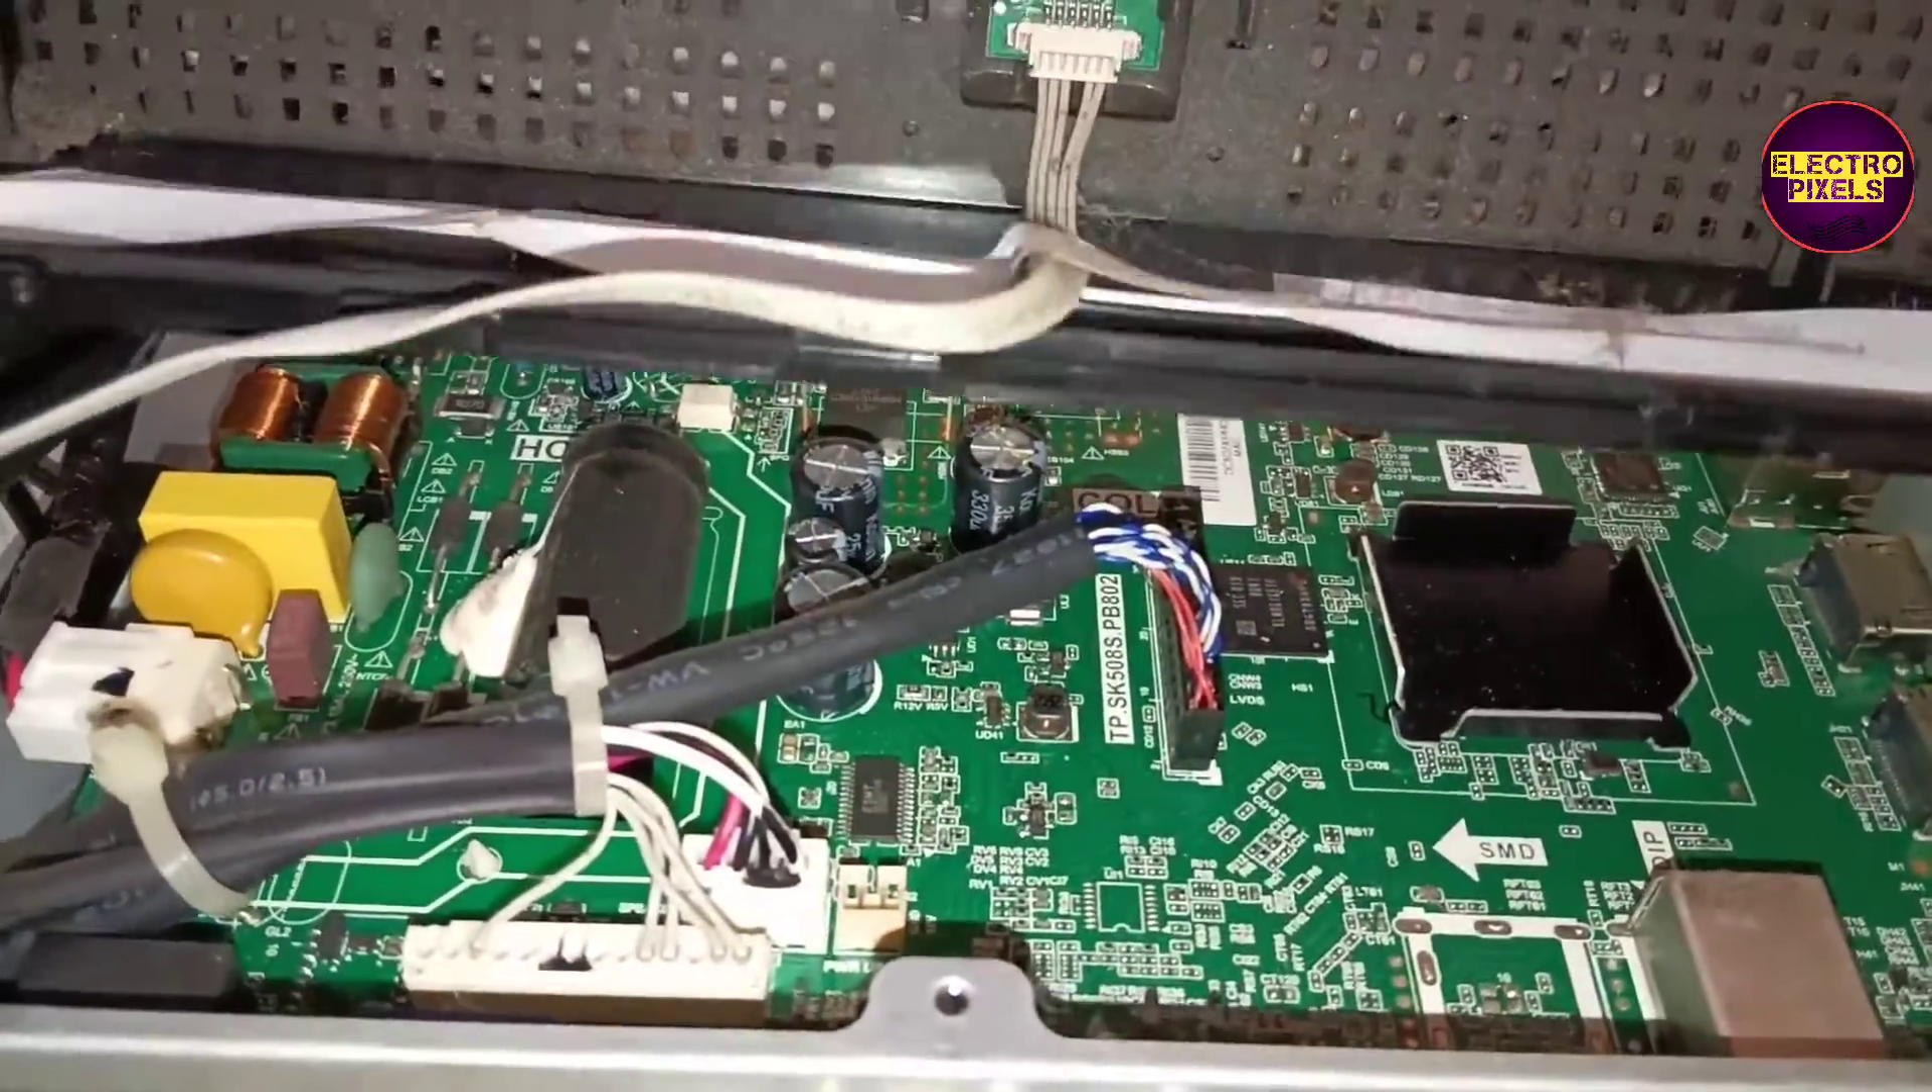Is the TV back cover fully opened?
Yes.